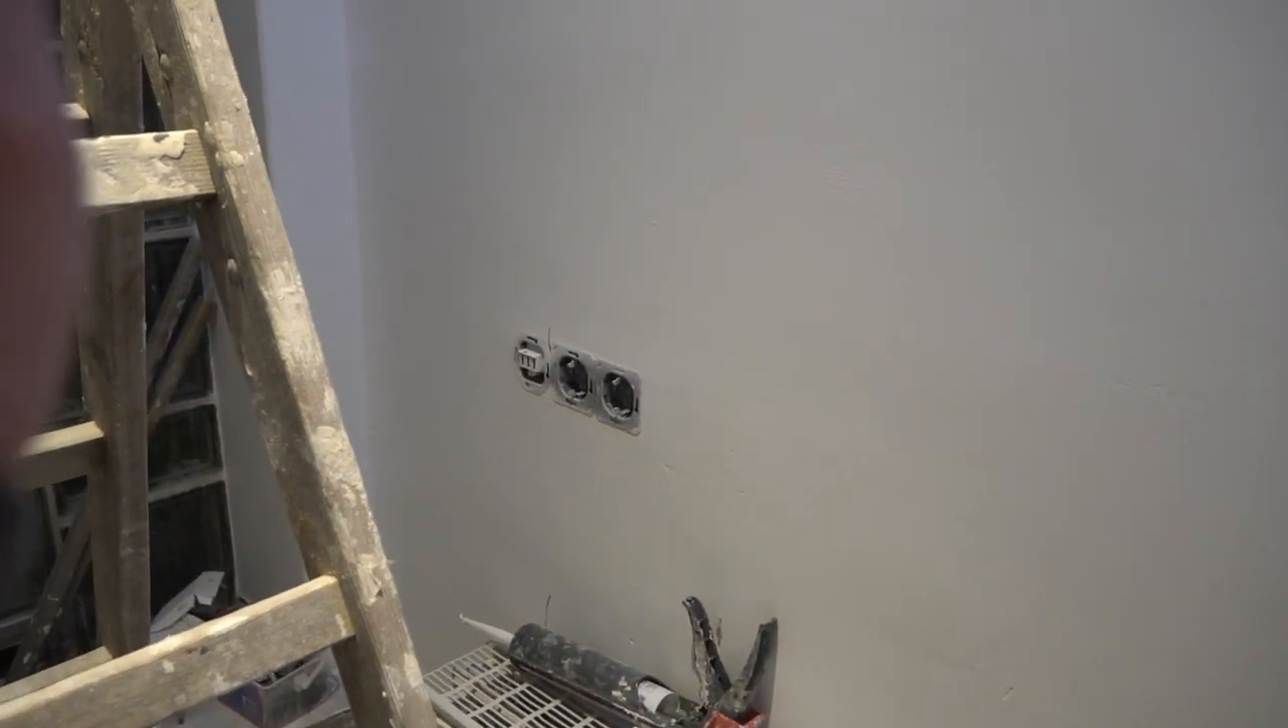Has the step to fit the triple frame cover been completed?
No.